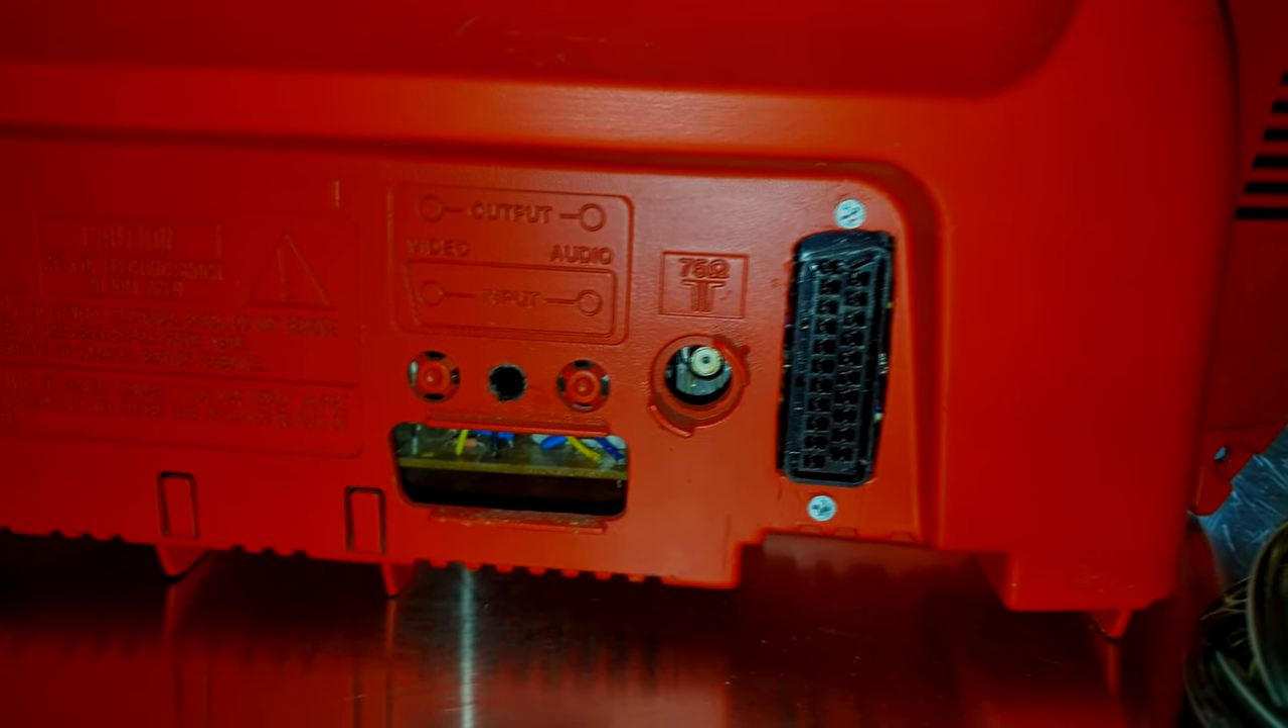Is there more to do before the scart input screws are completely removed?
Yes.